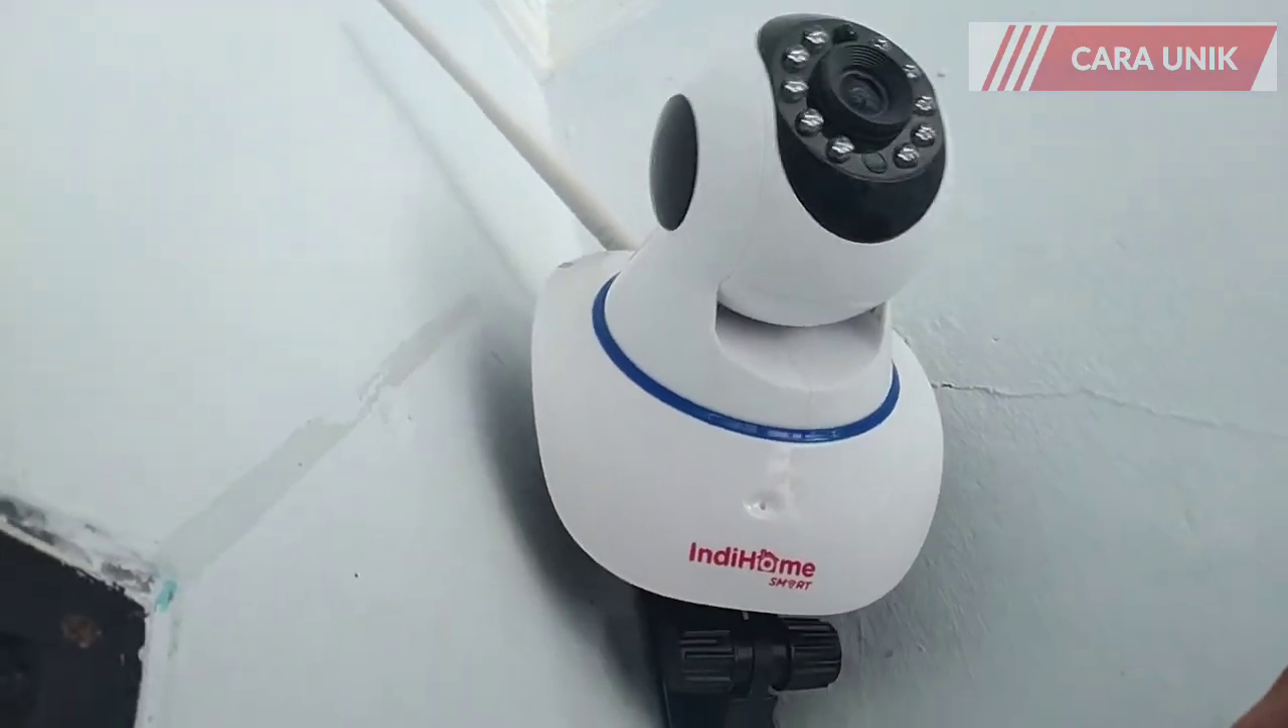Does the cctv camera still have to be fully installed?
No.